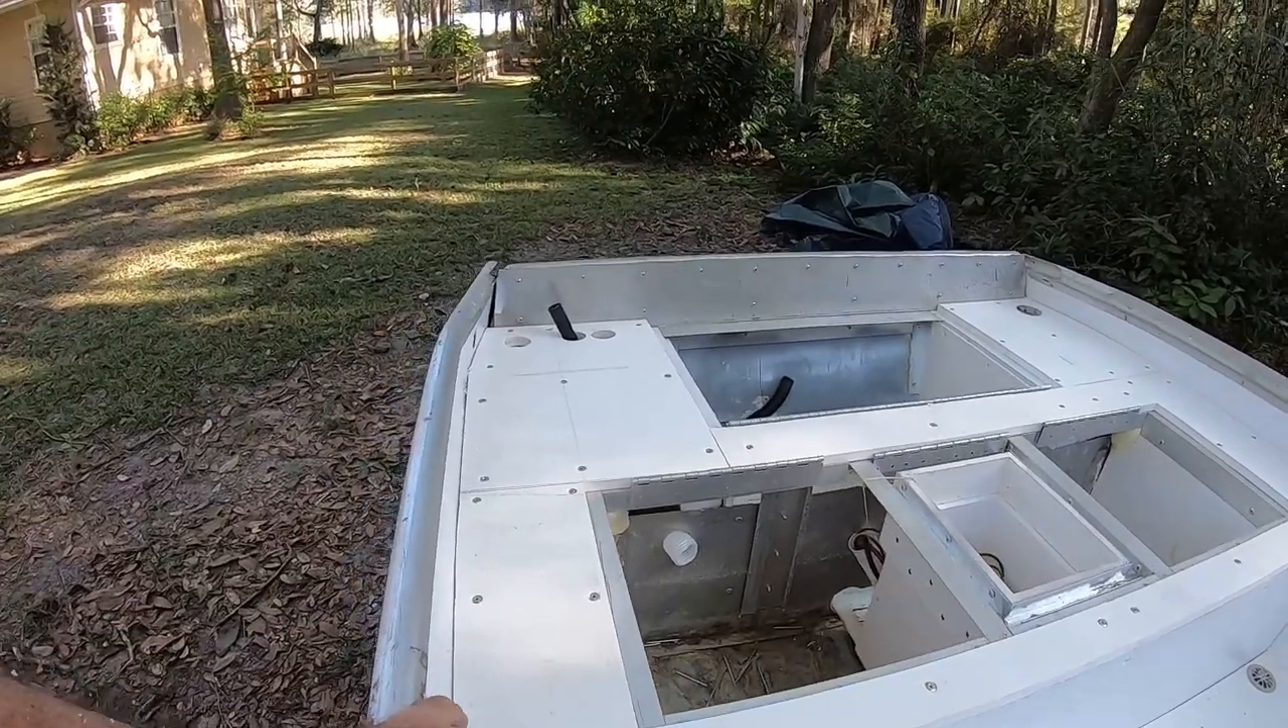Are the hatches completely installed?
No.